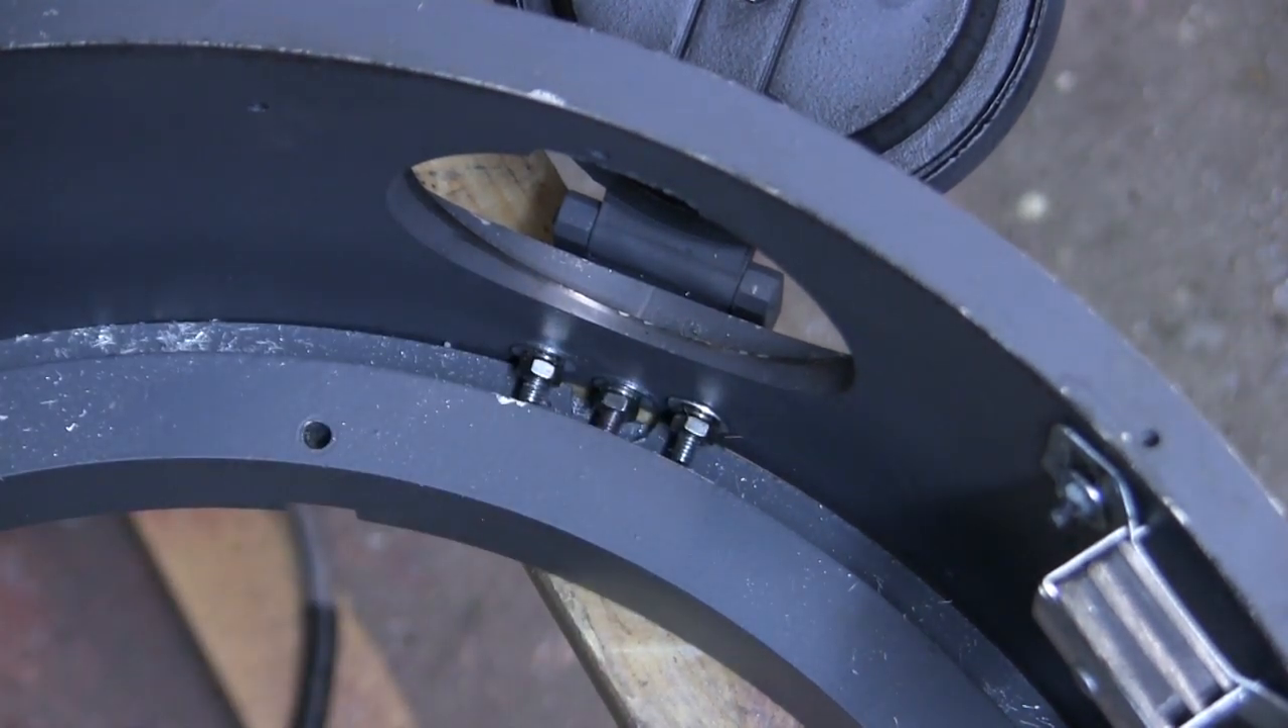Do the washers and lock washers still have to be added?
No.